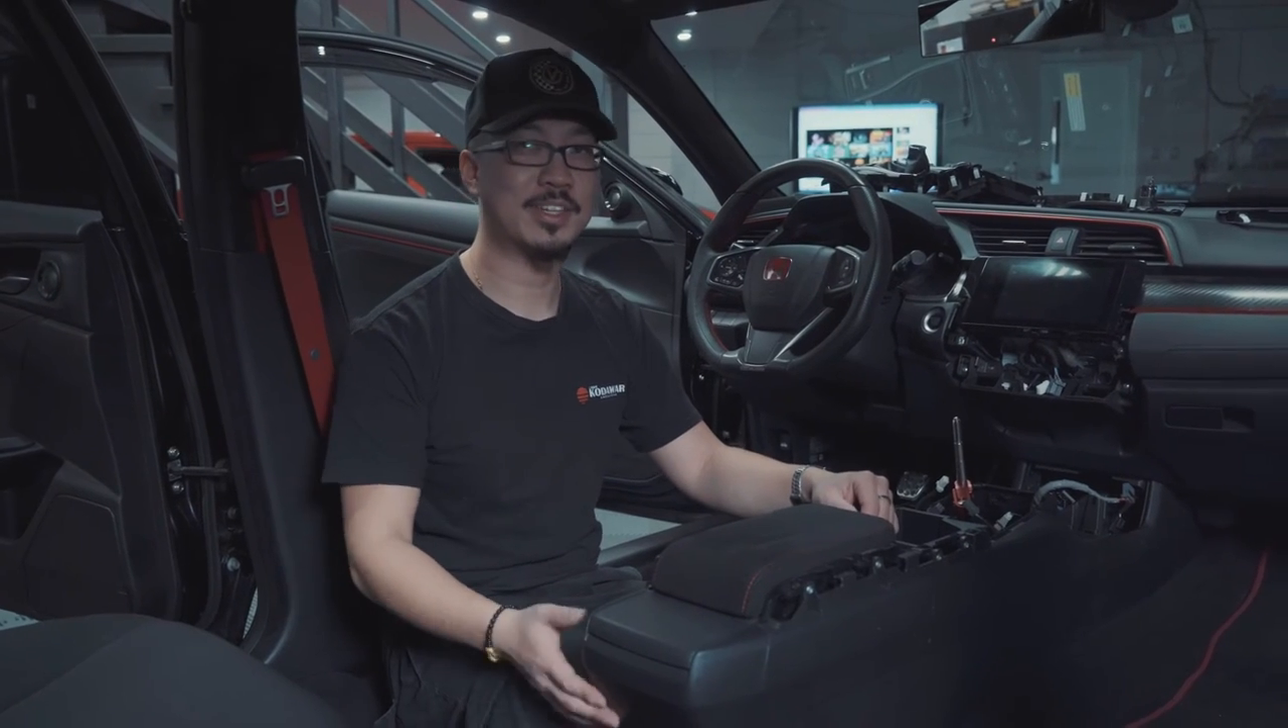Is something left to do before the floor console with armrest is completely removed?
Yes.